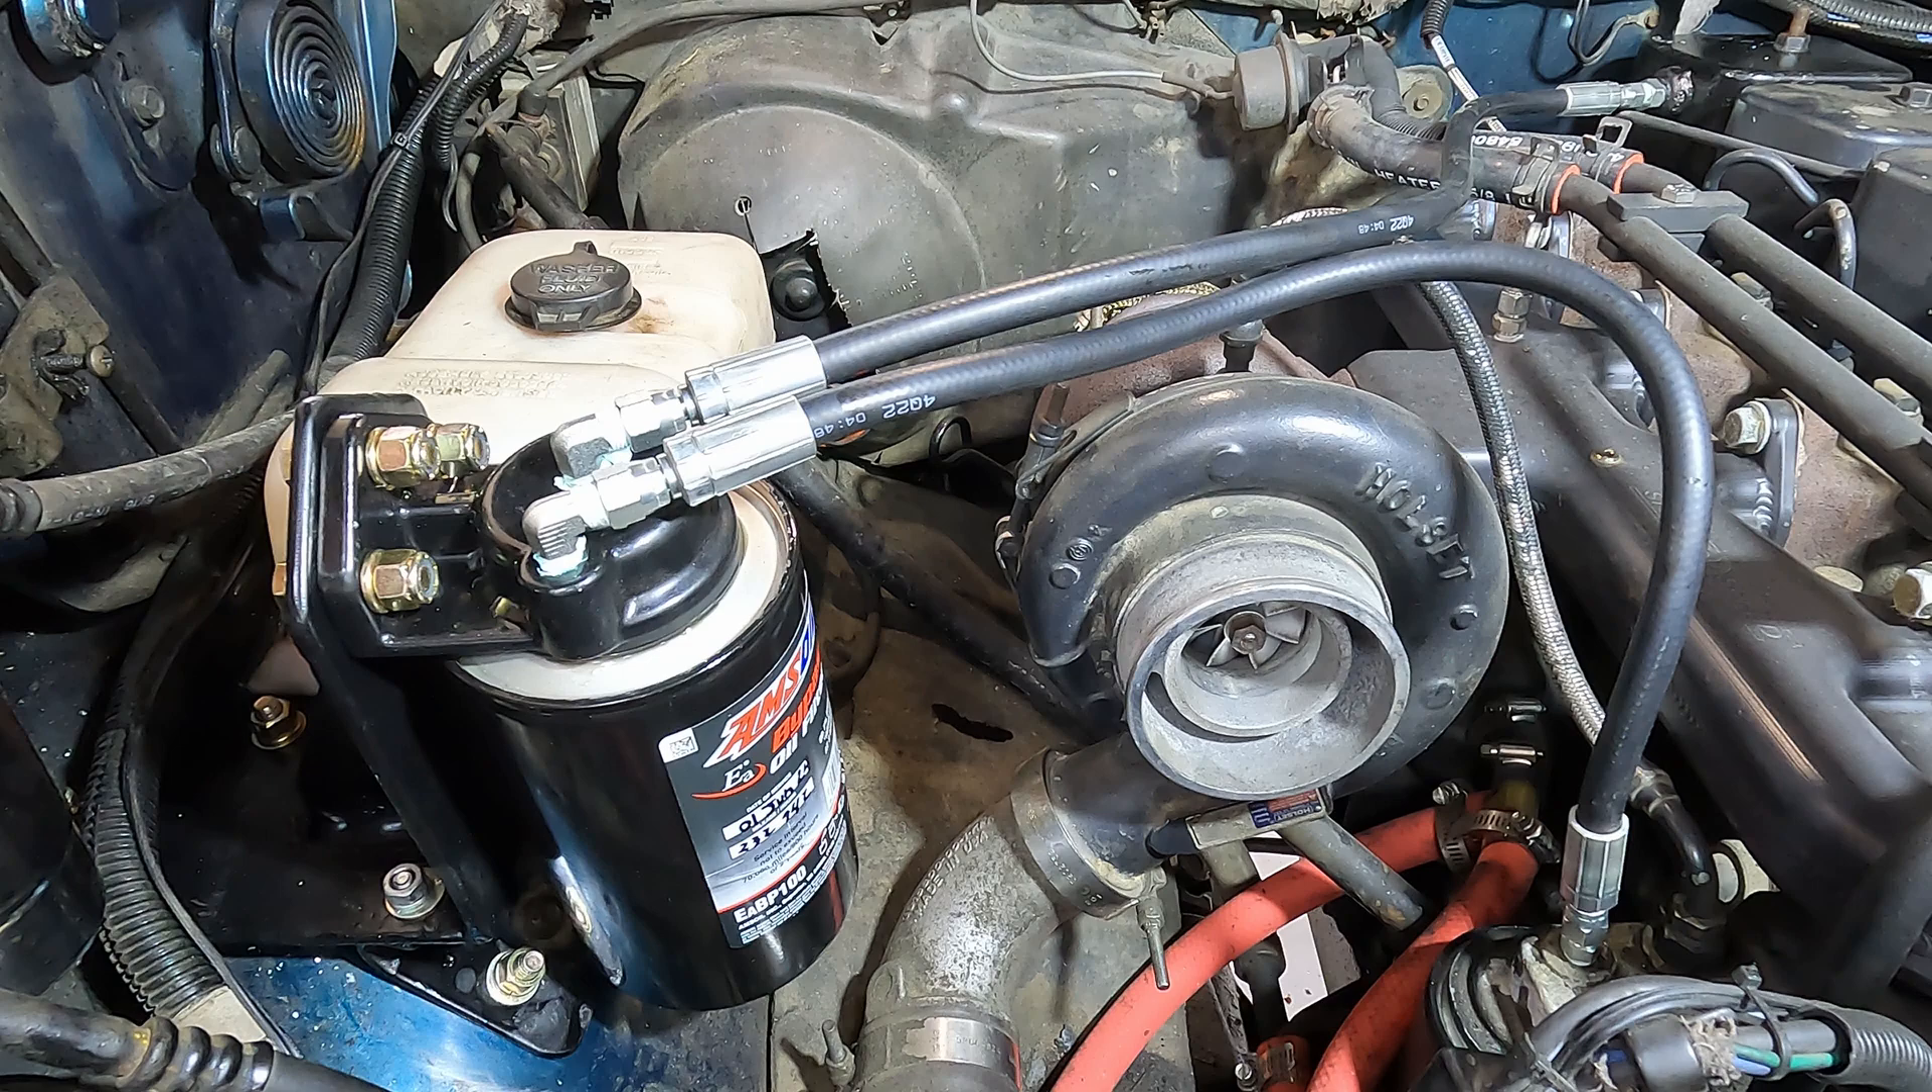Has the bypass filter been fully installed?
Yes.